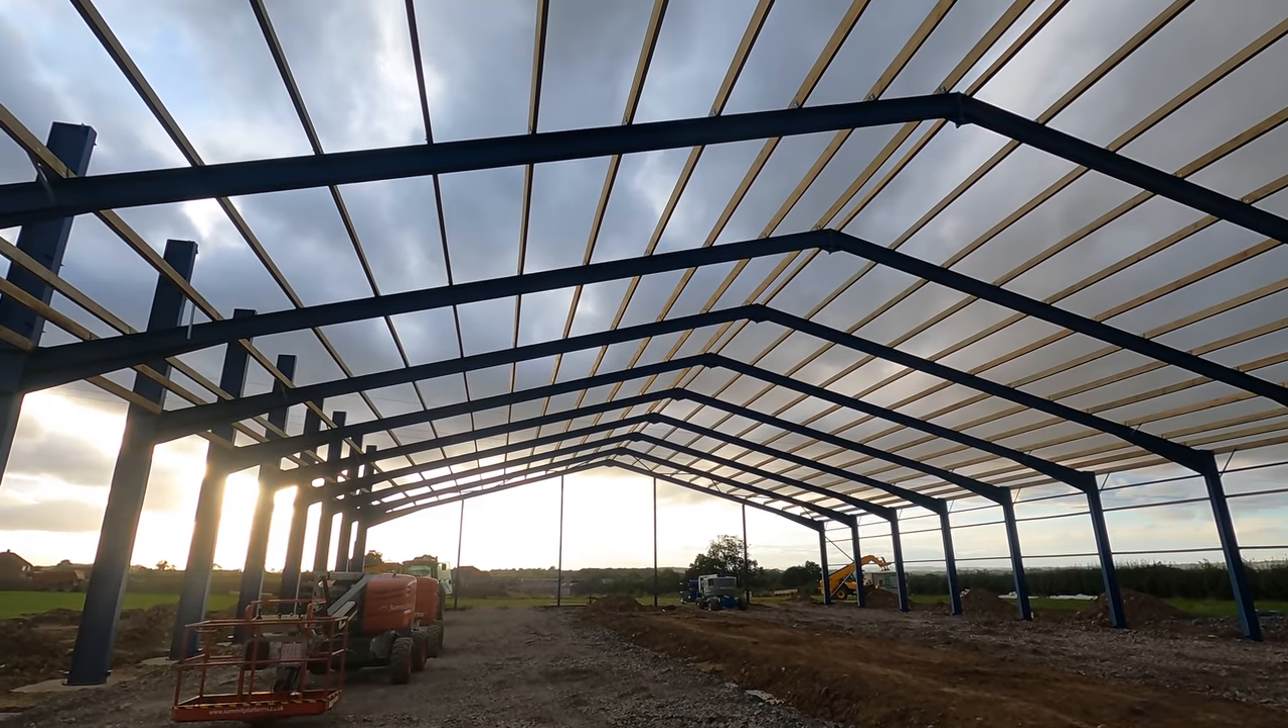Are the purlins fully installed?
Yes.